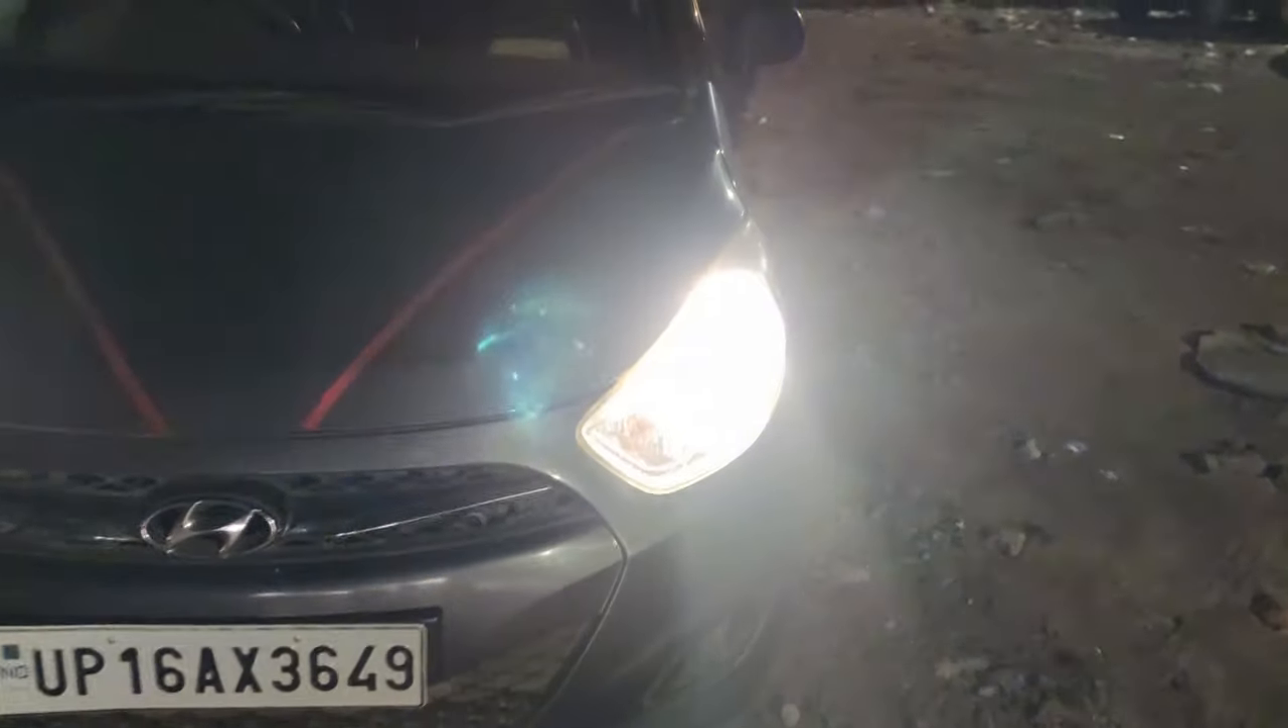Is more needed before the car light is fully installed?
No.